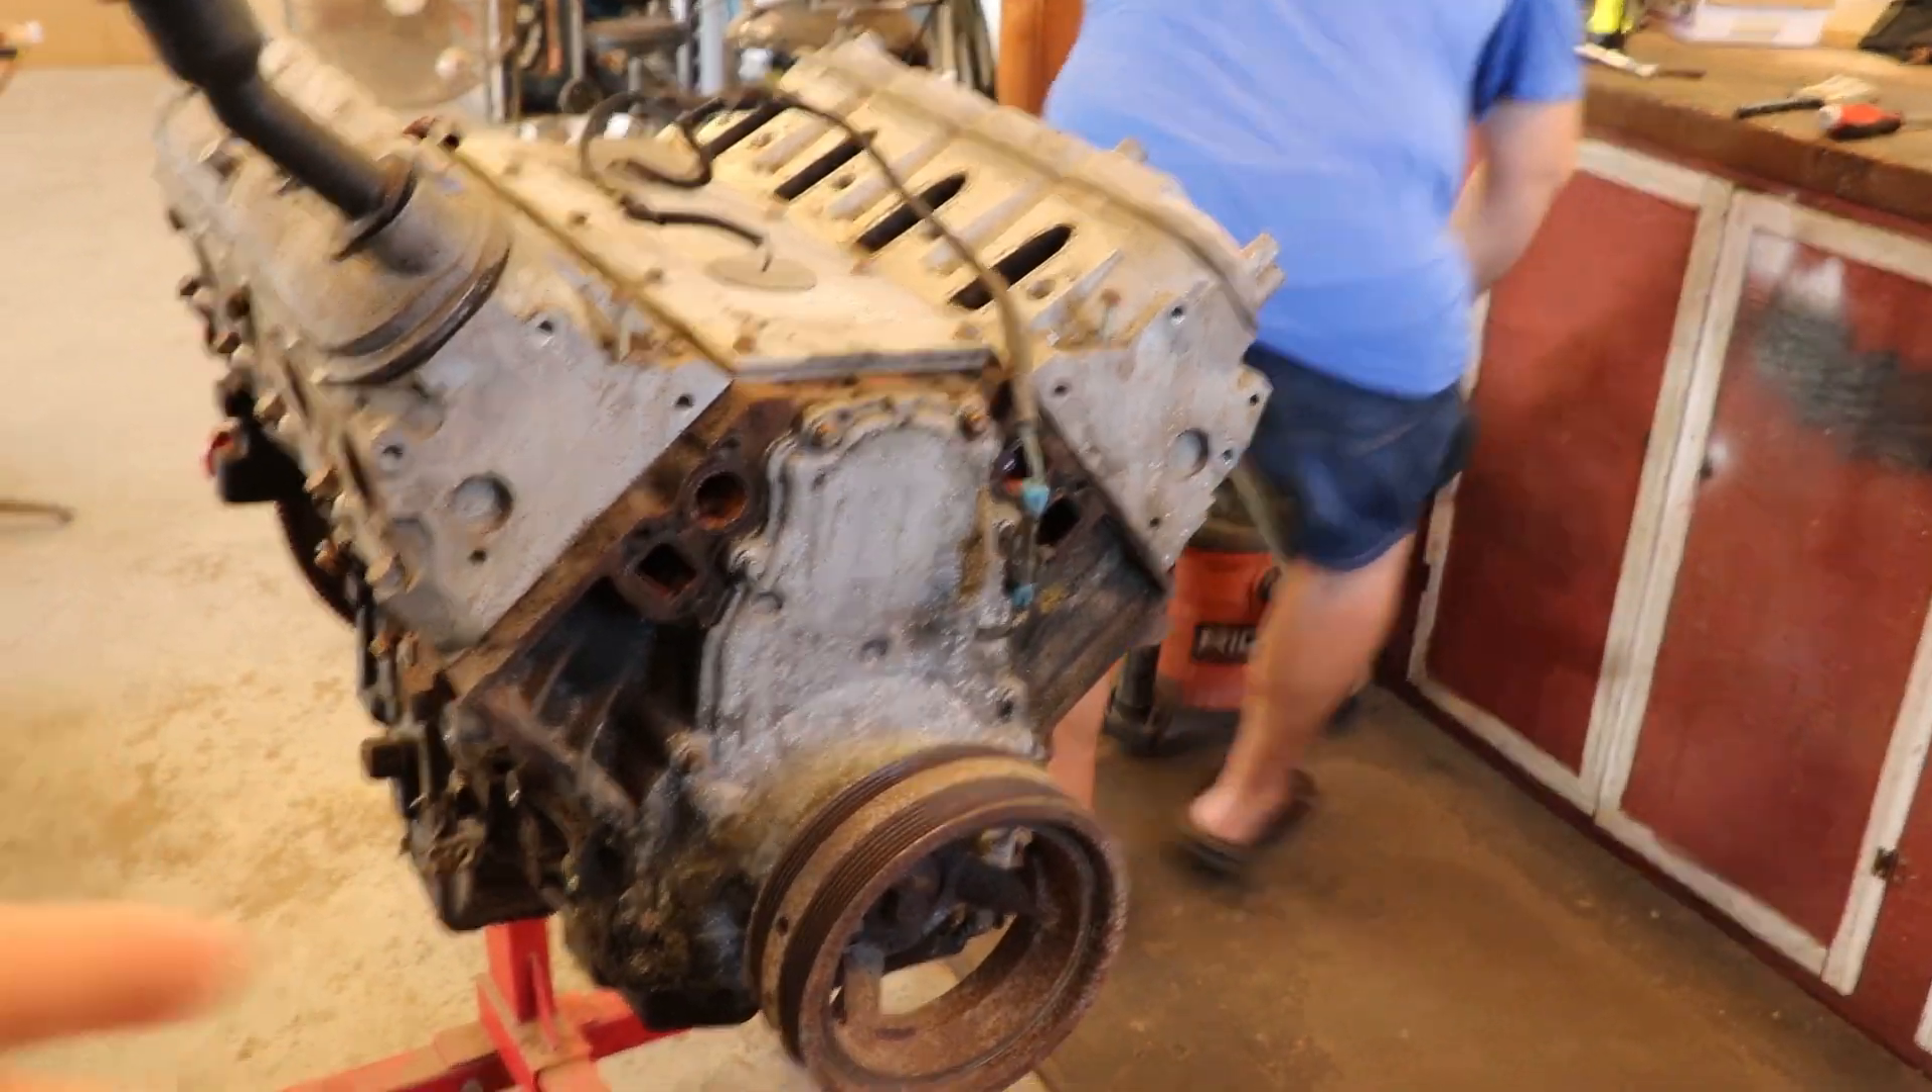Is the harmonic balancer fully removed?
No.